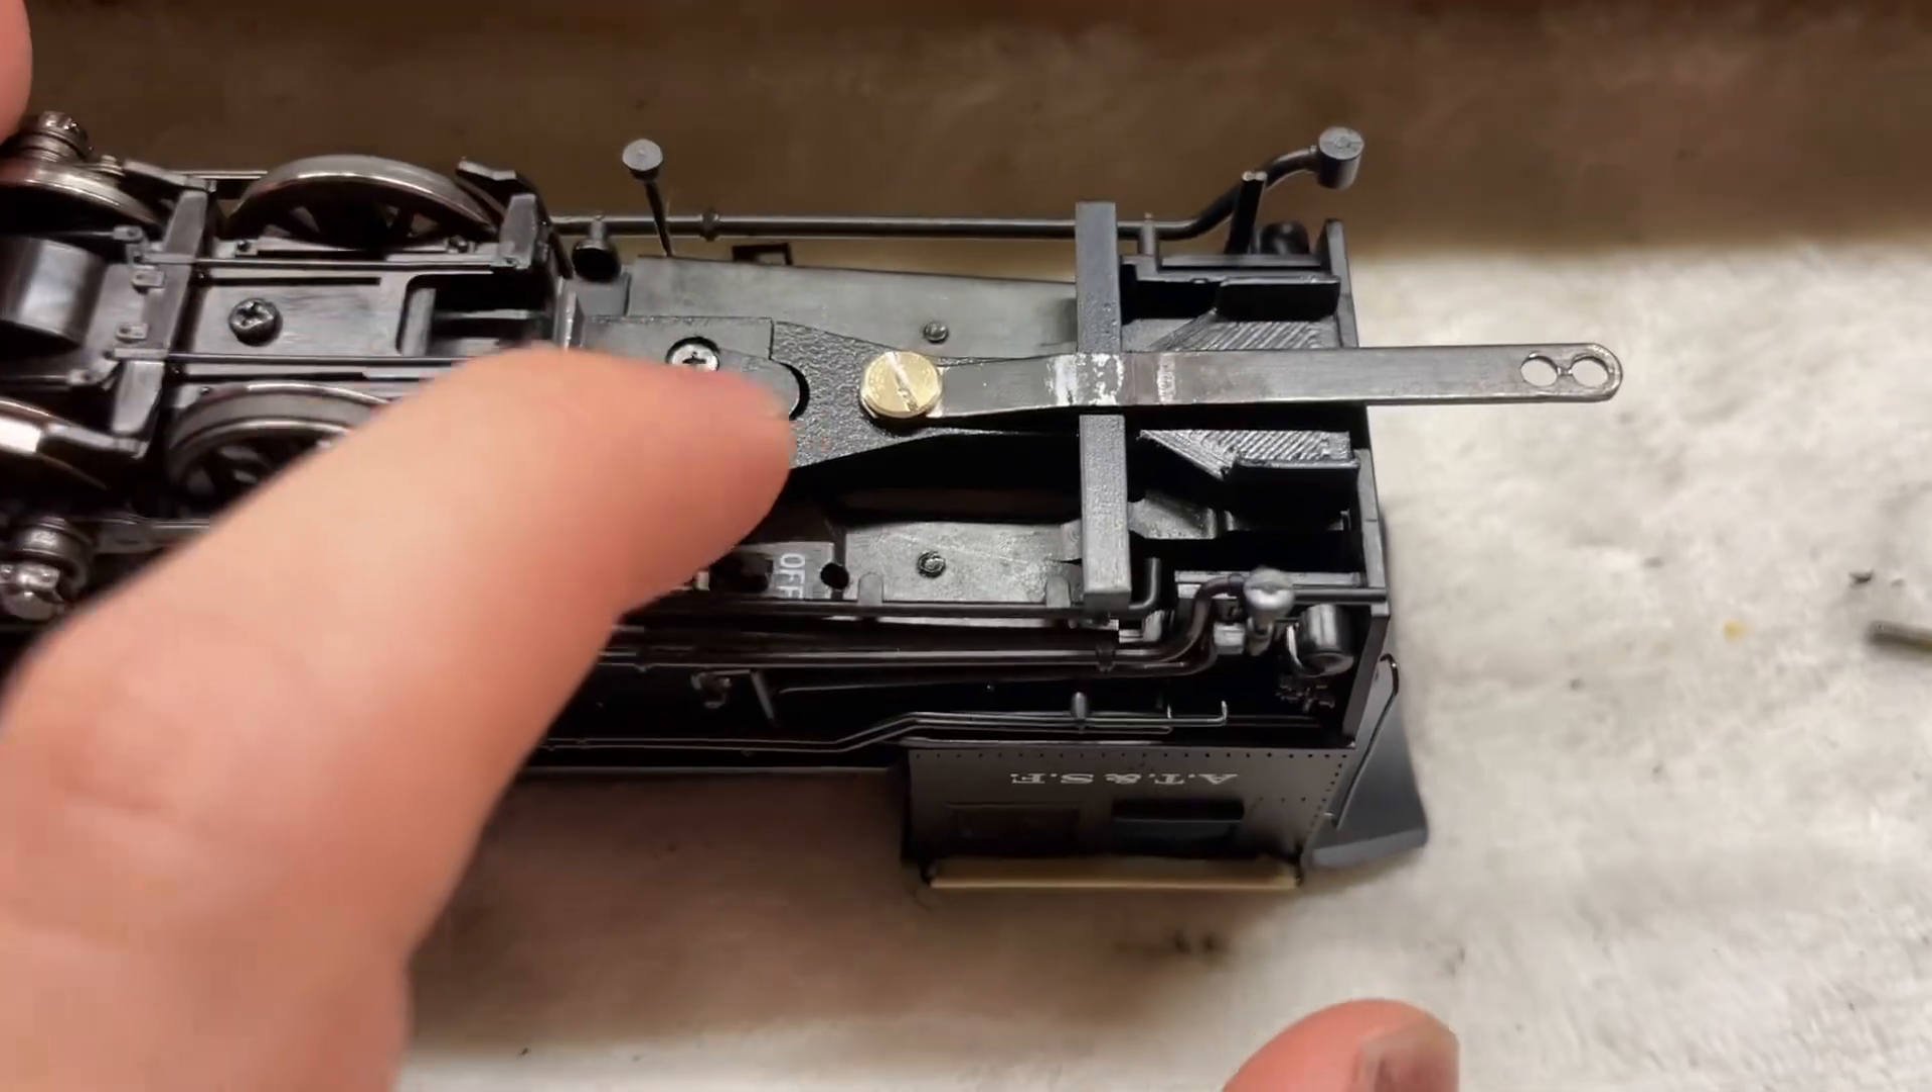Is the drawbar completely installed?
Yes.